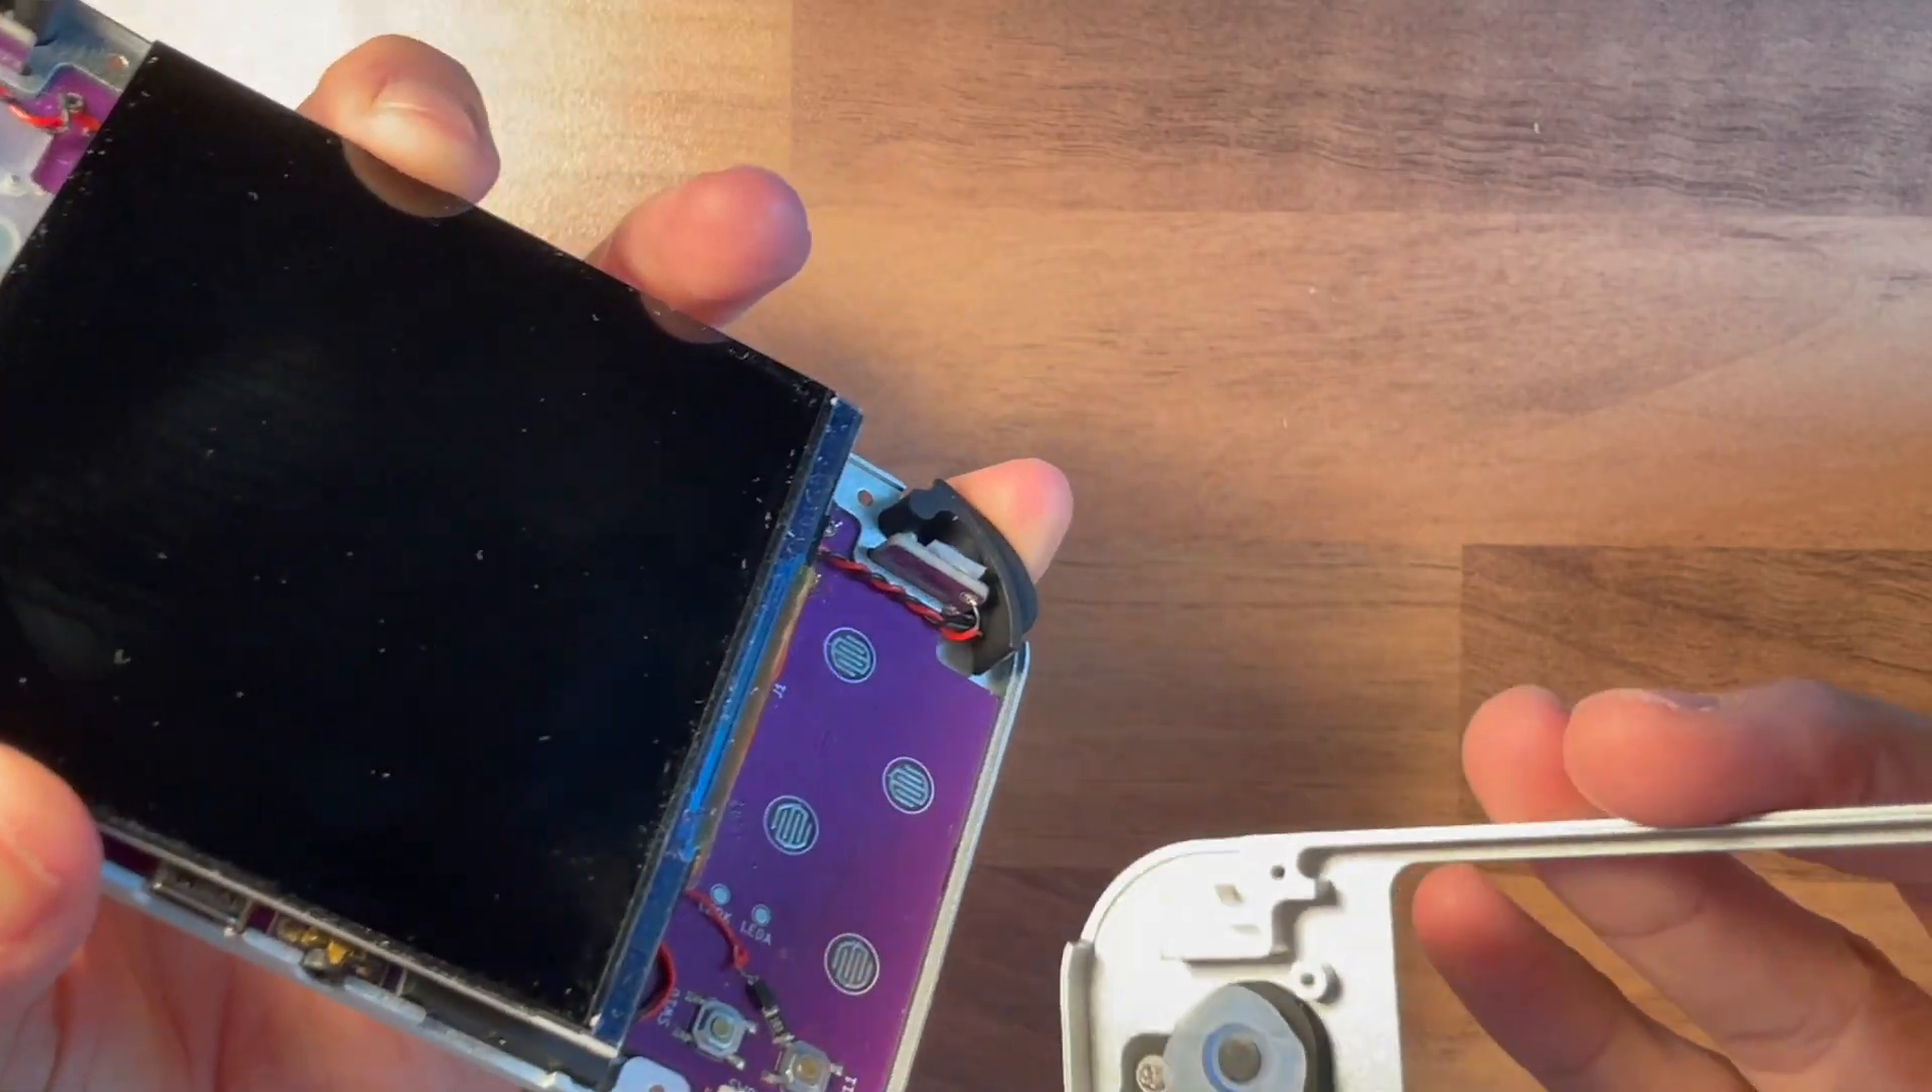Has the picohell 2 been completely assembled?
No.